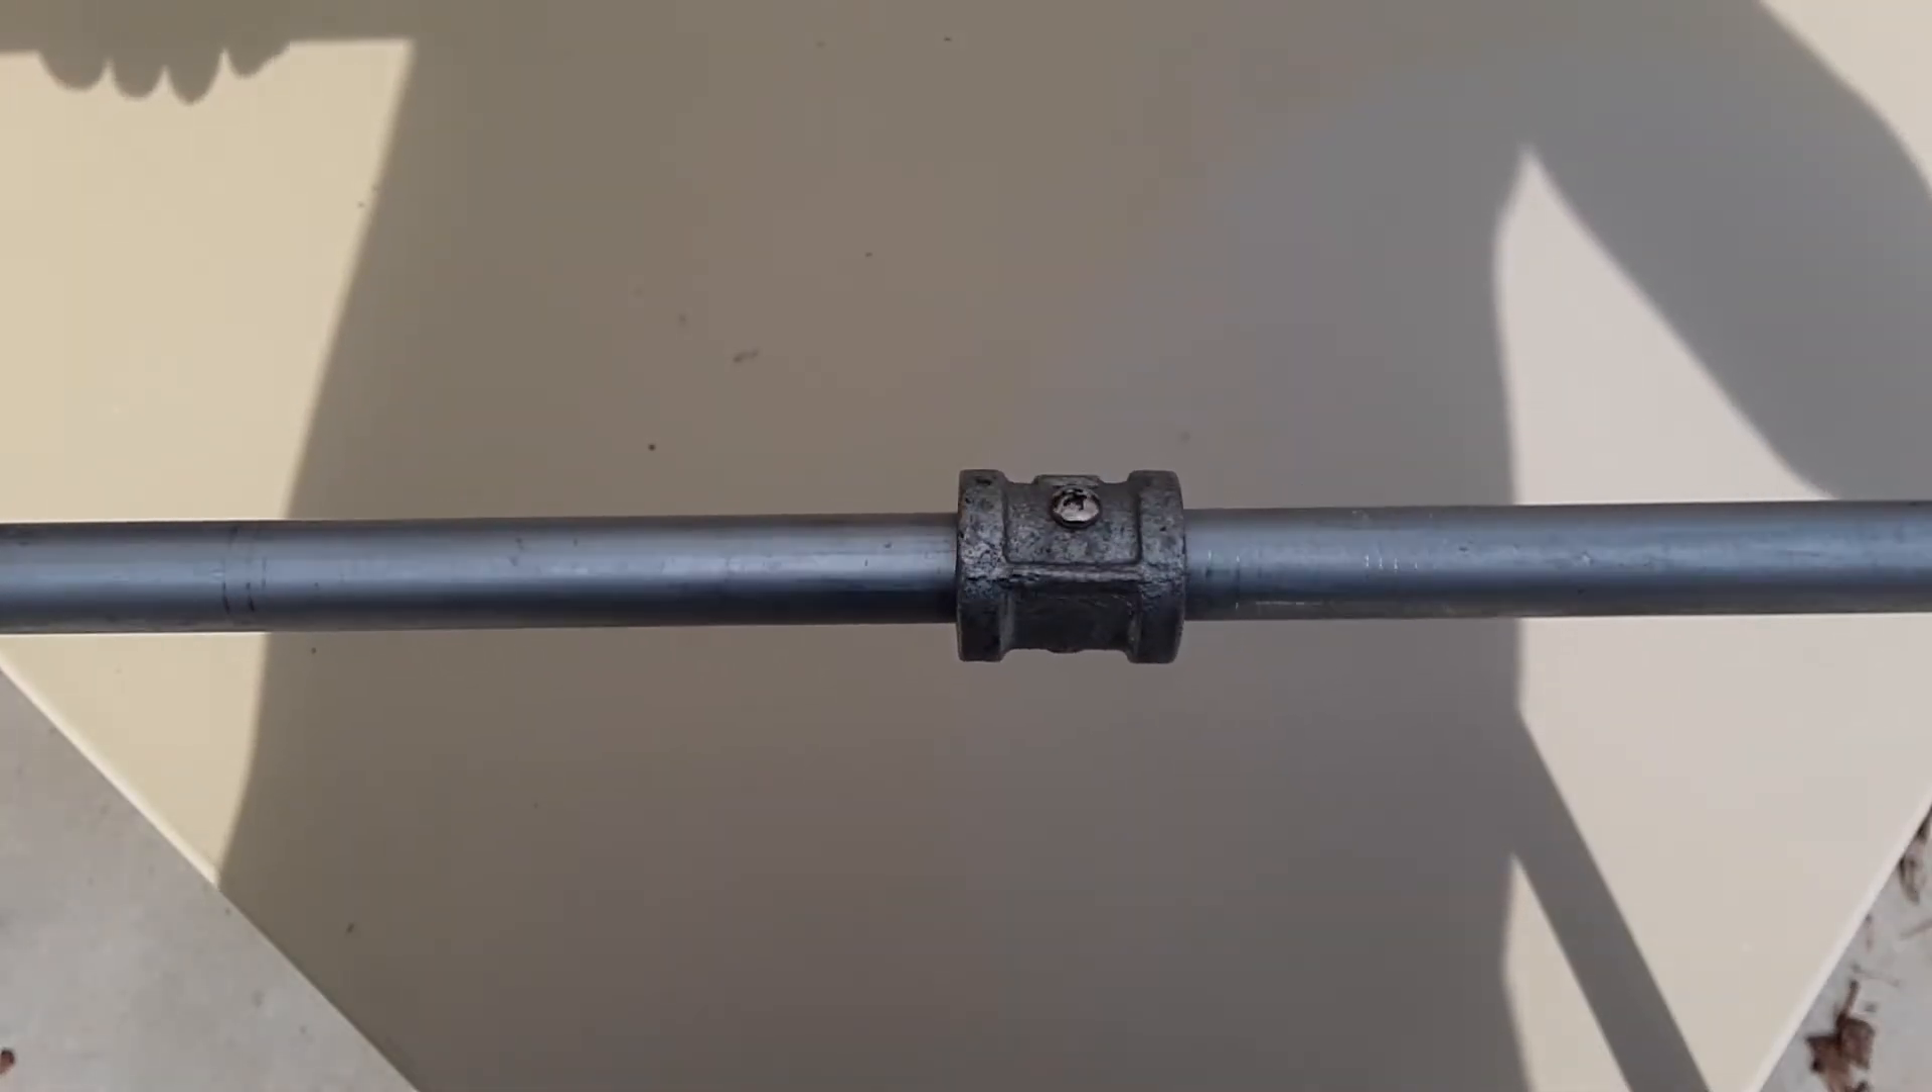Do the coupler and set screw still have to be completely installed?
No.